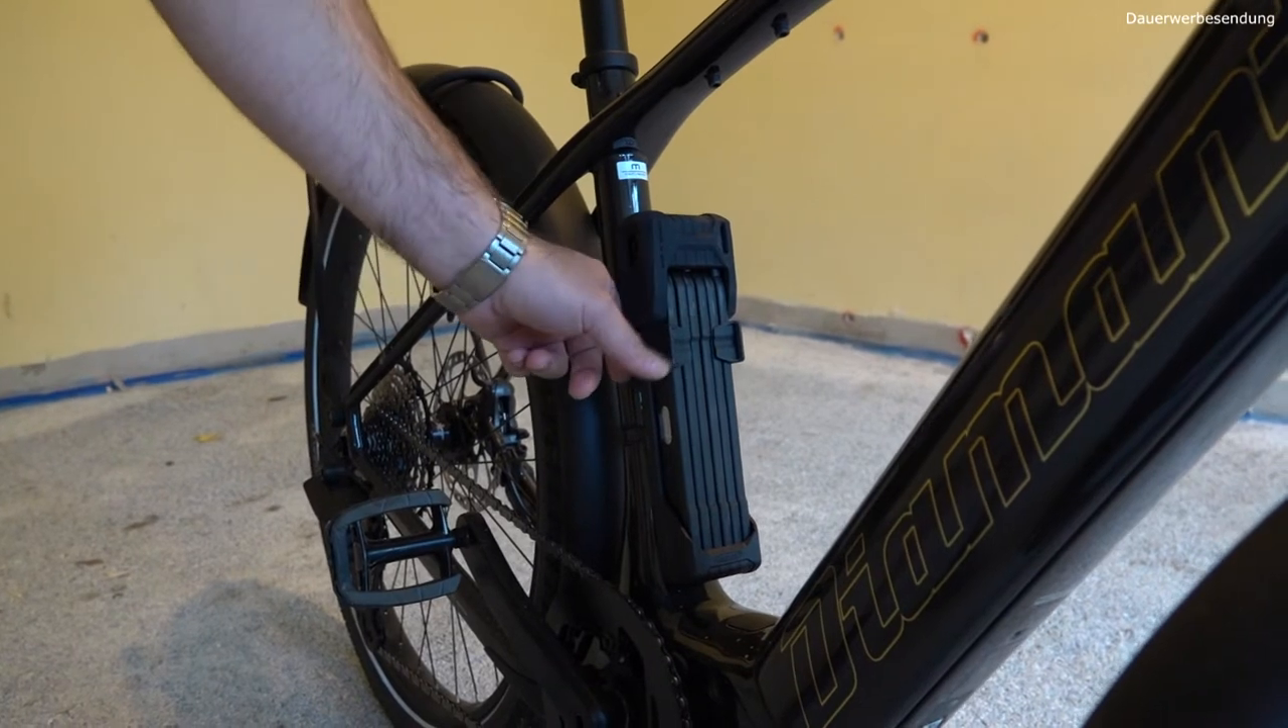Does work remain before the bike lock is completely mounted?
No.